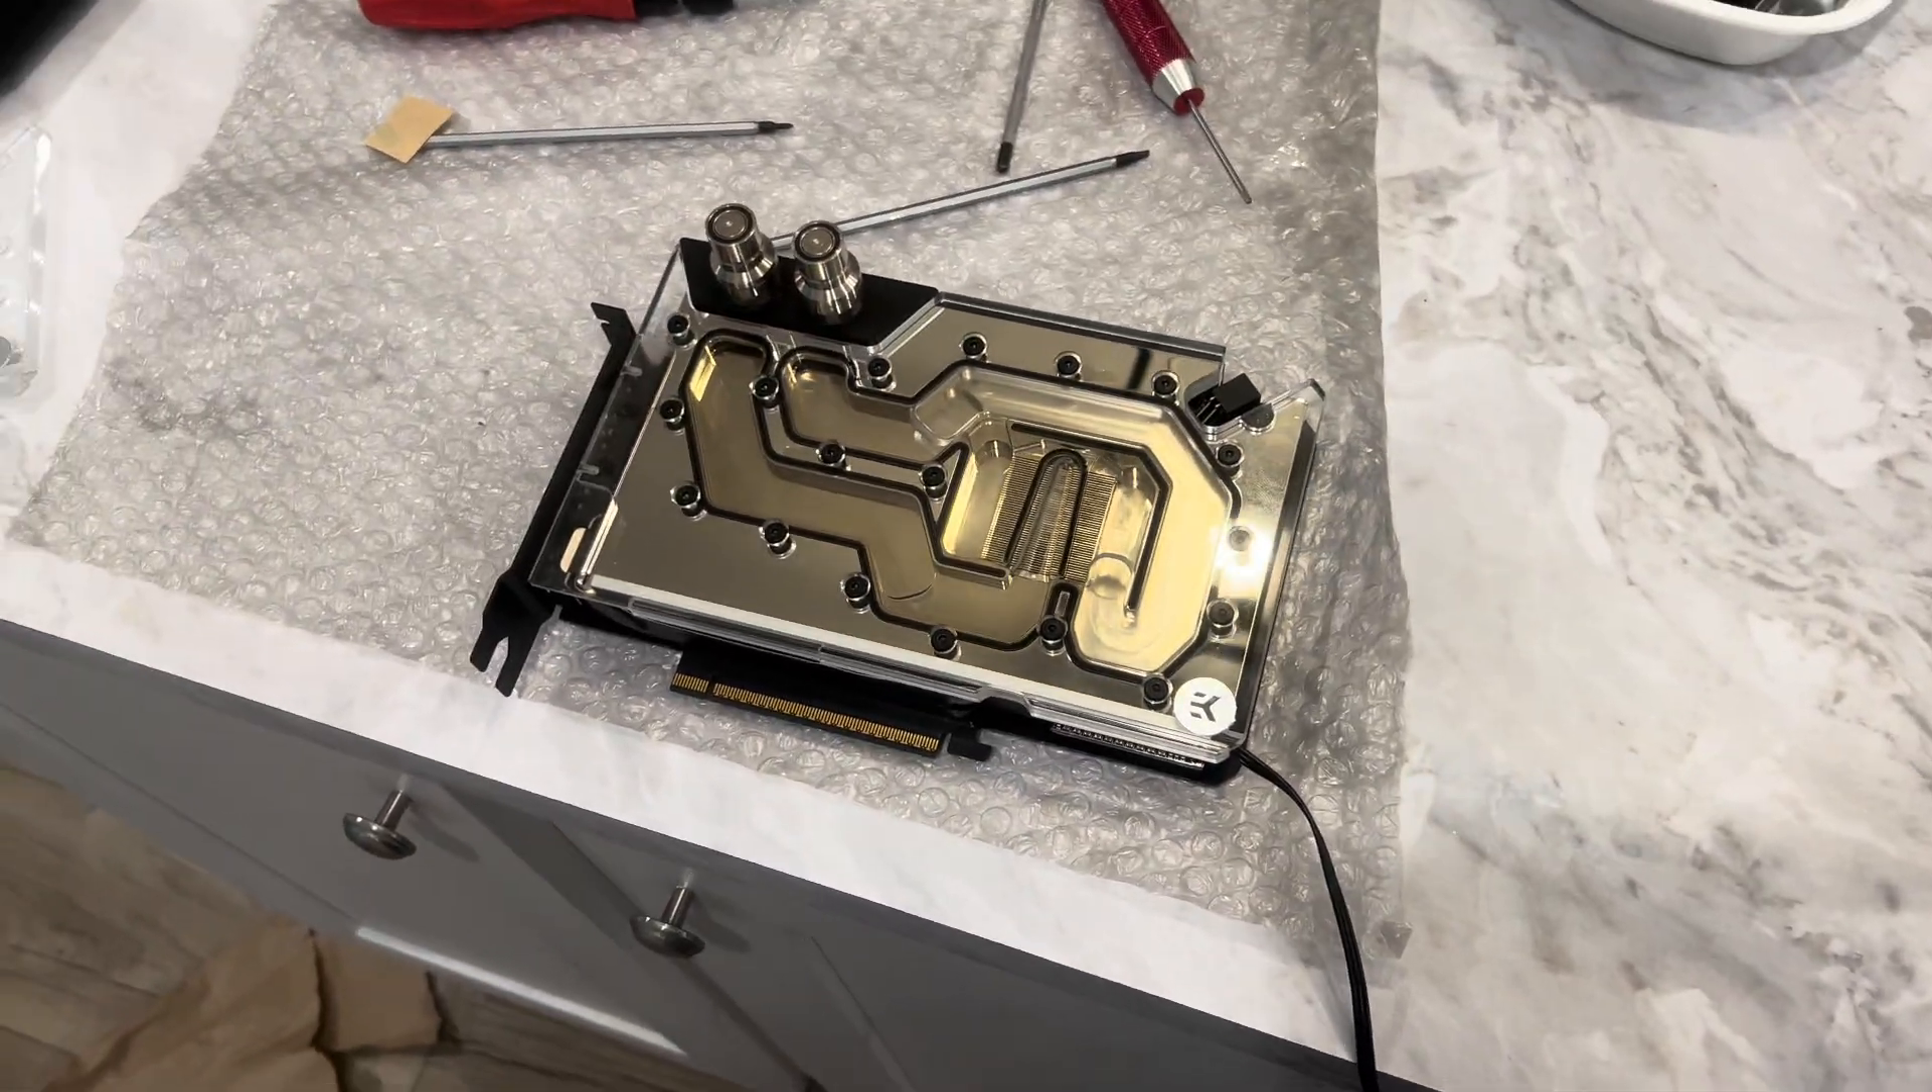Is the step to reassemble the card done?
Yes.